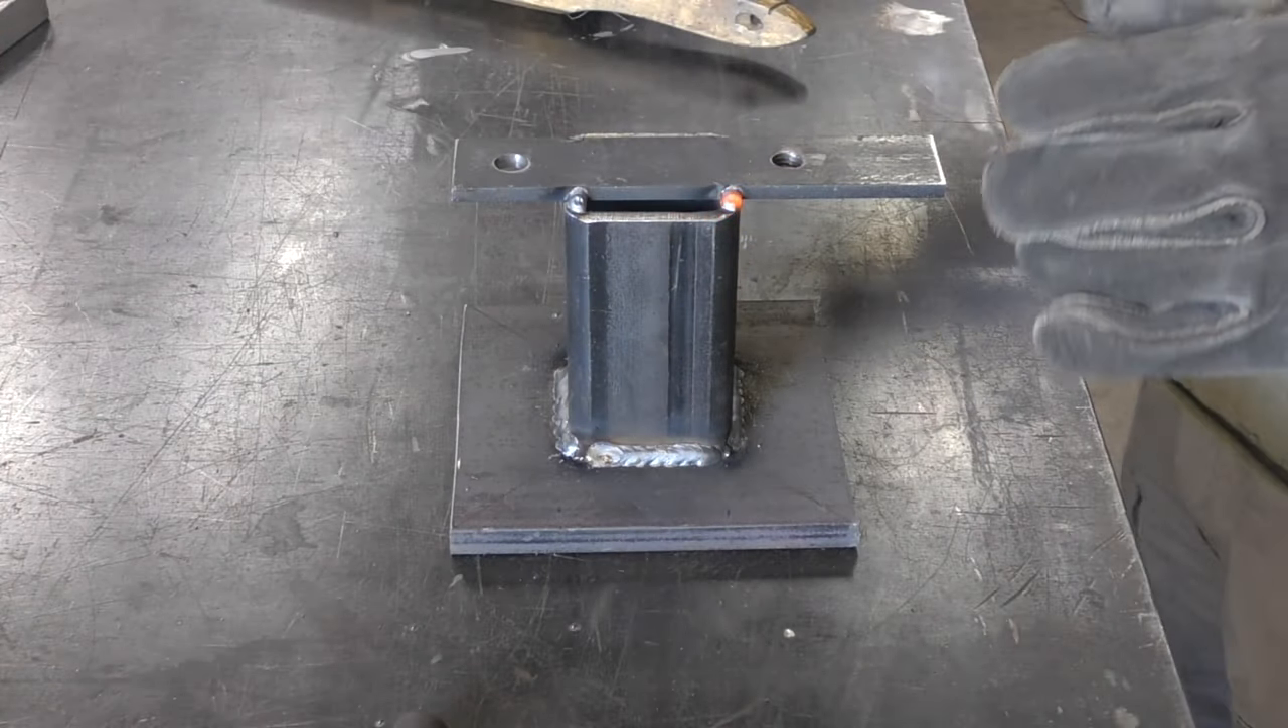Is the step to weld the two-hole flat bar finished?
No.